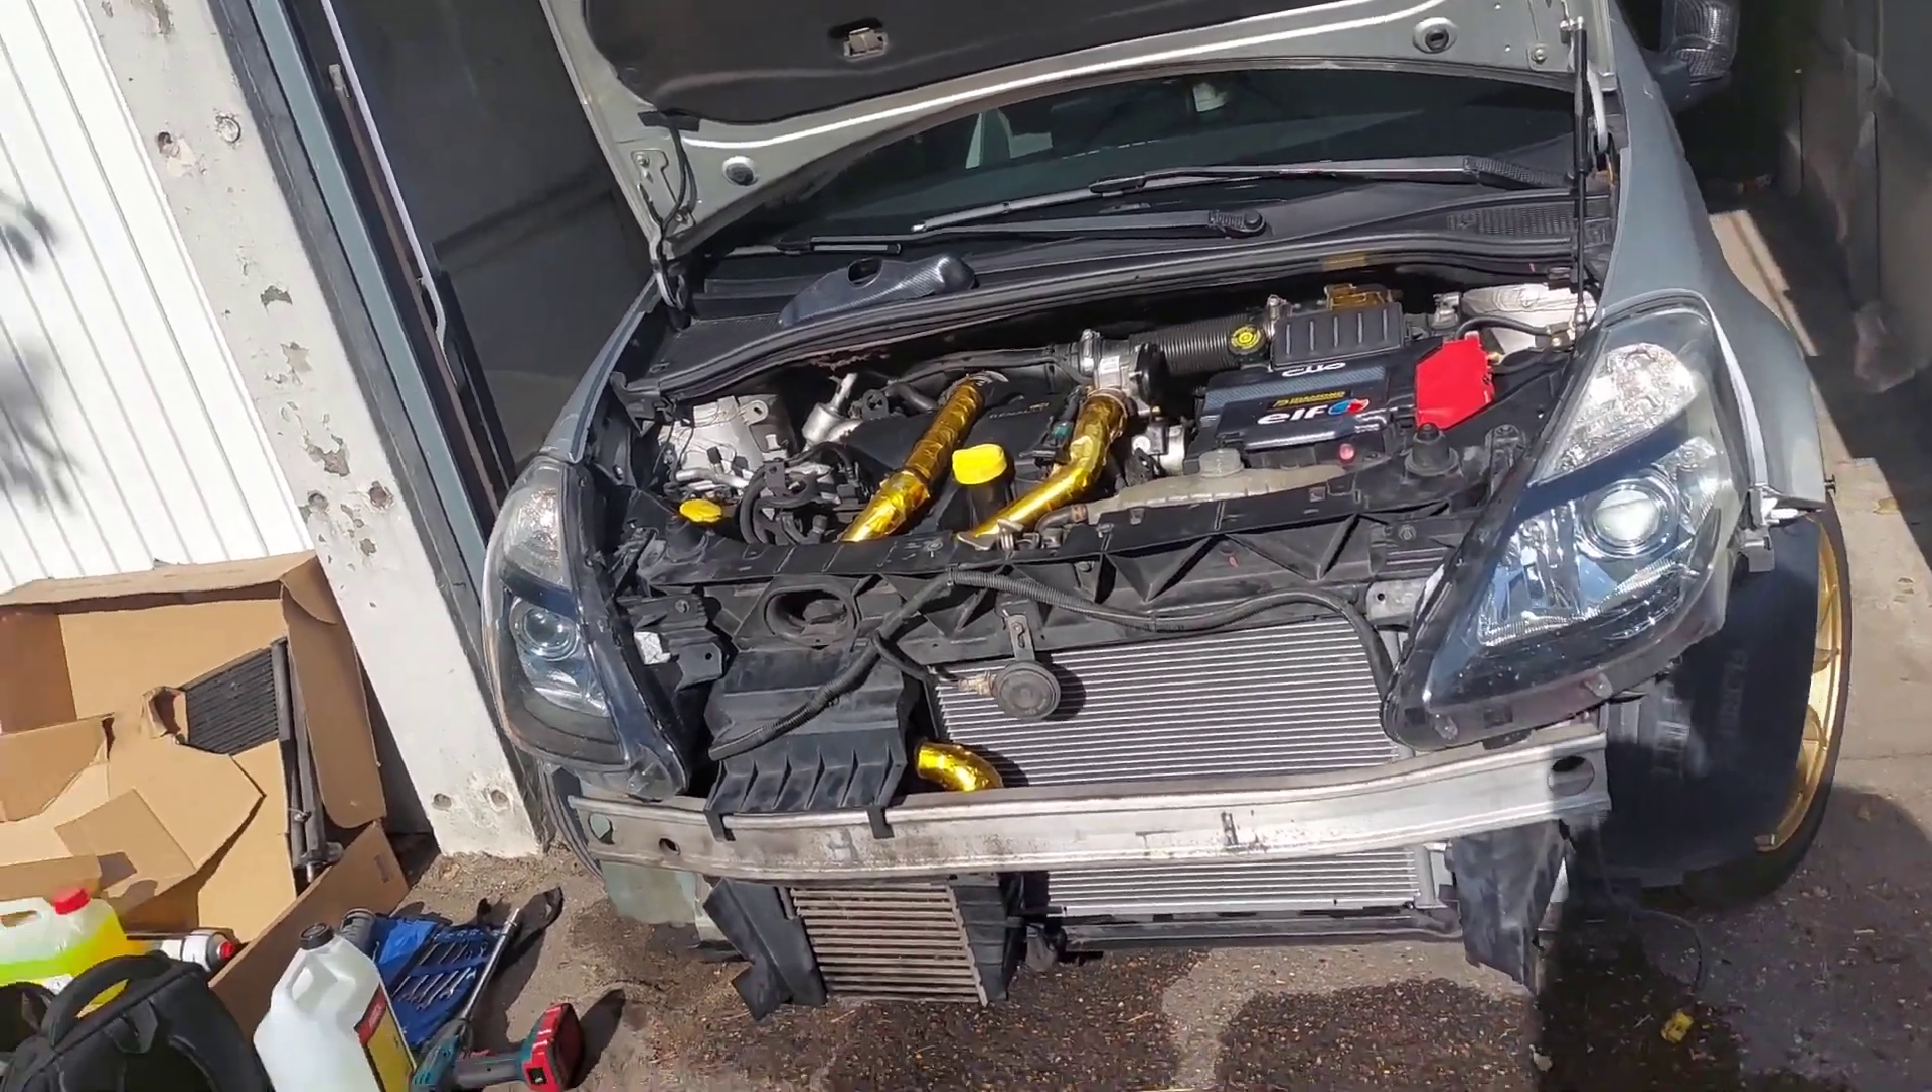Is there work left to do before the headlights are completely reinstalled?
No.